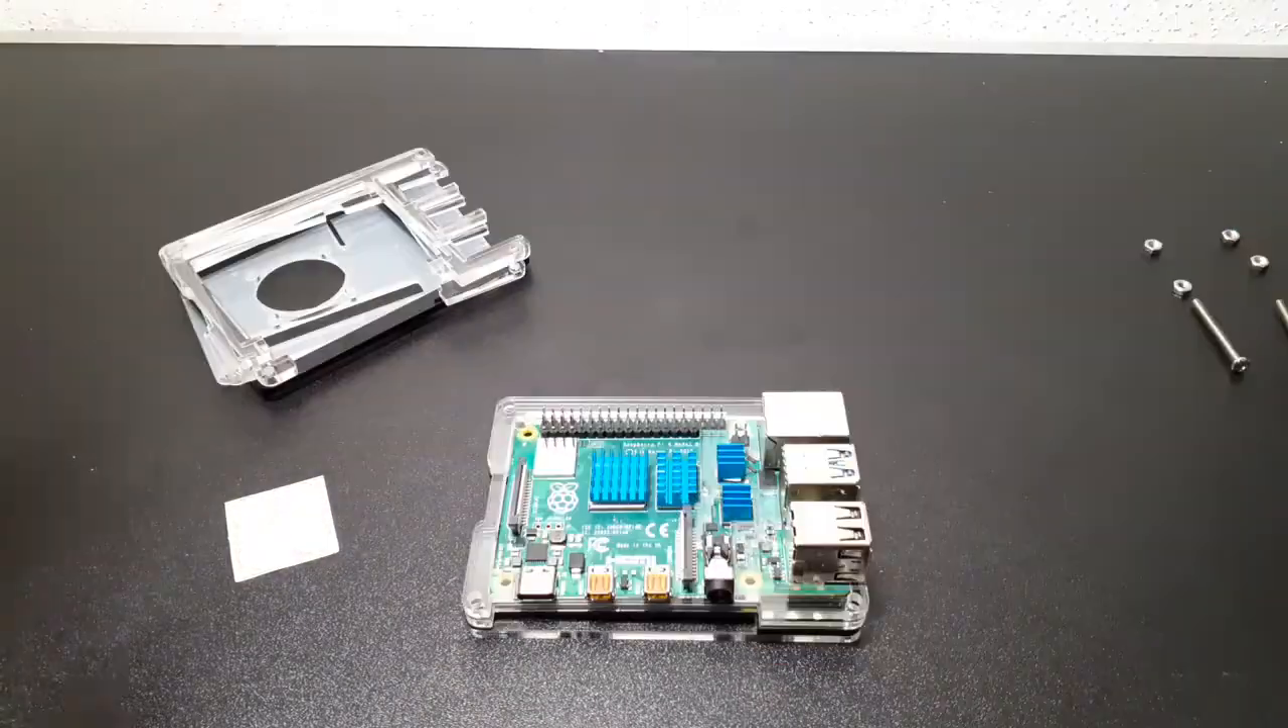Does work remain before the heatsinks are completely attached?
No.